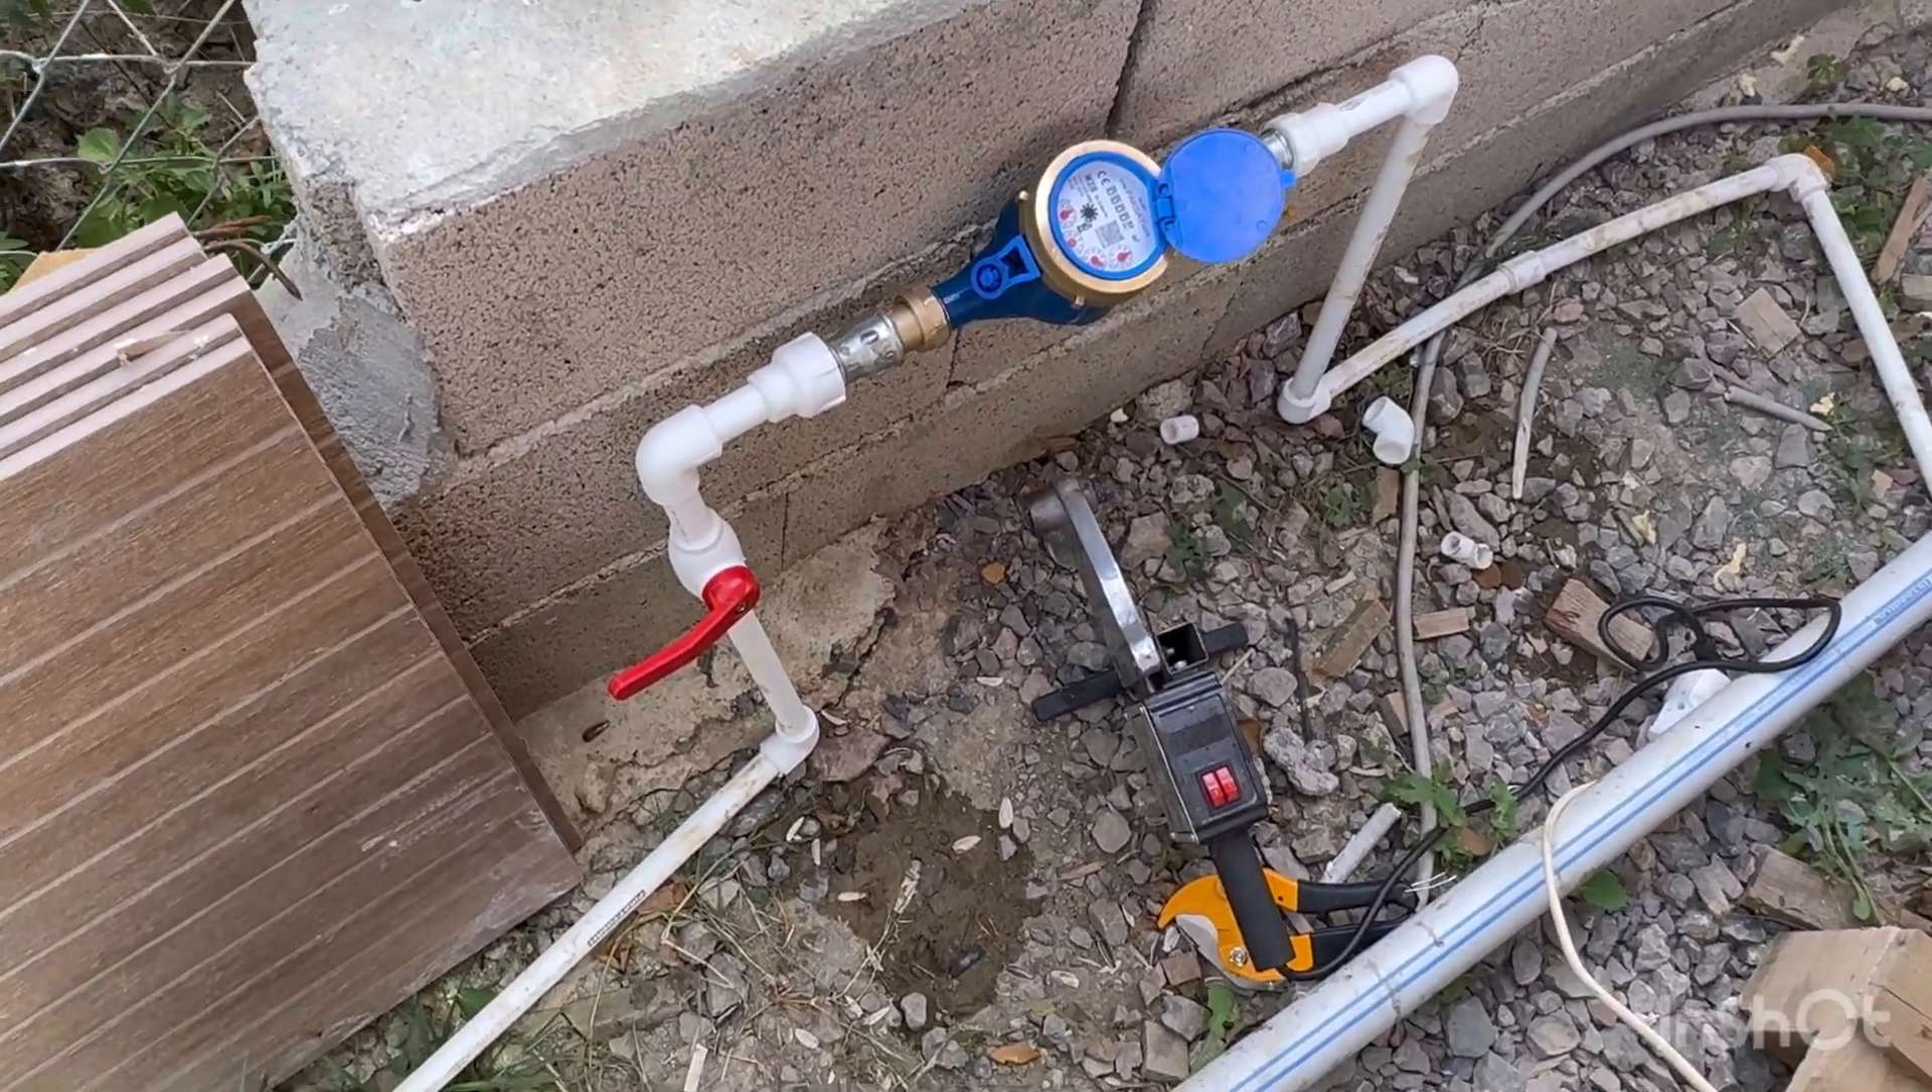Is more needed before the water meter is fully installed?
No.